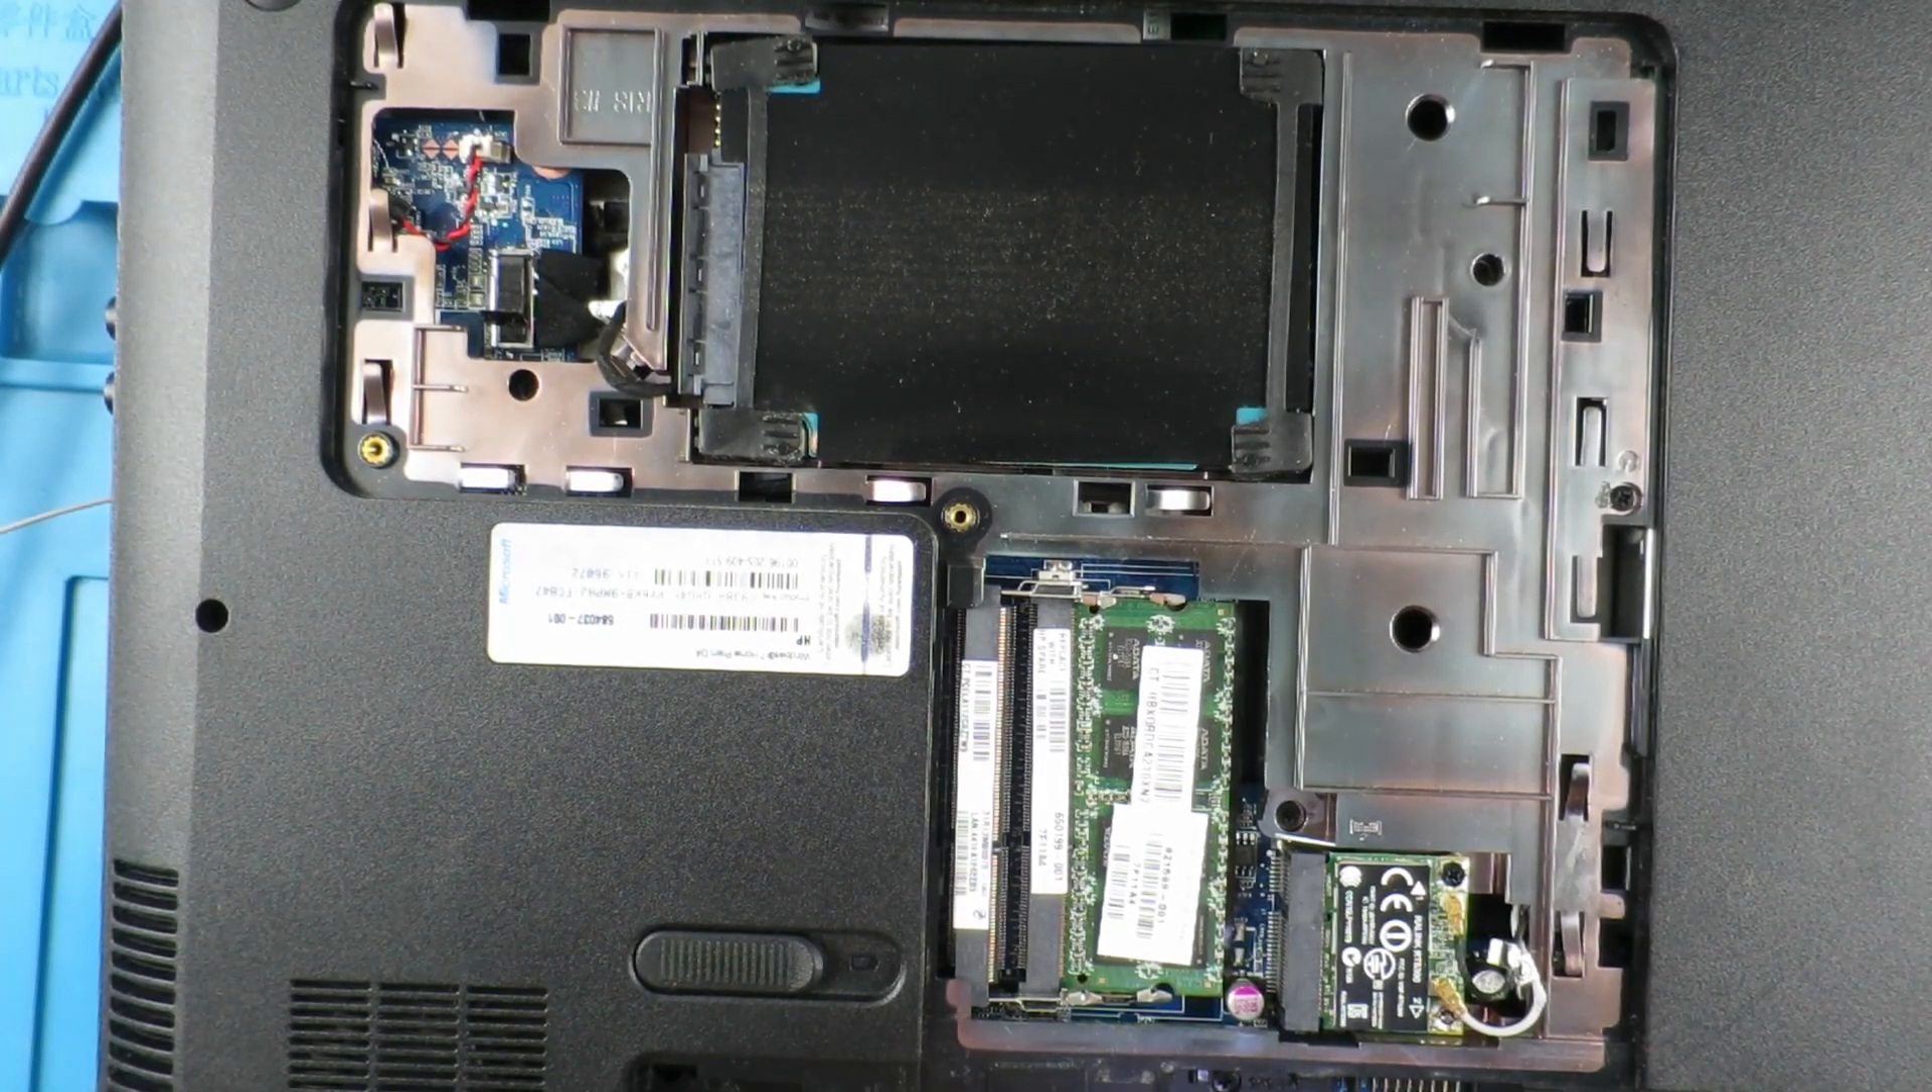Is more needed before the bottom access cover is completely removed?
No.